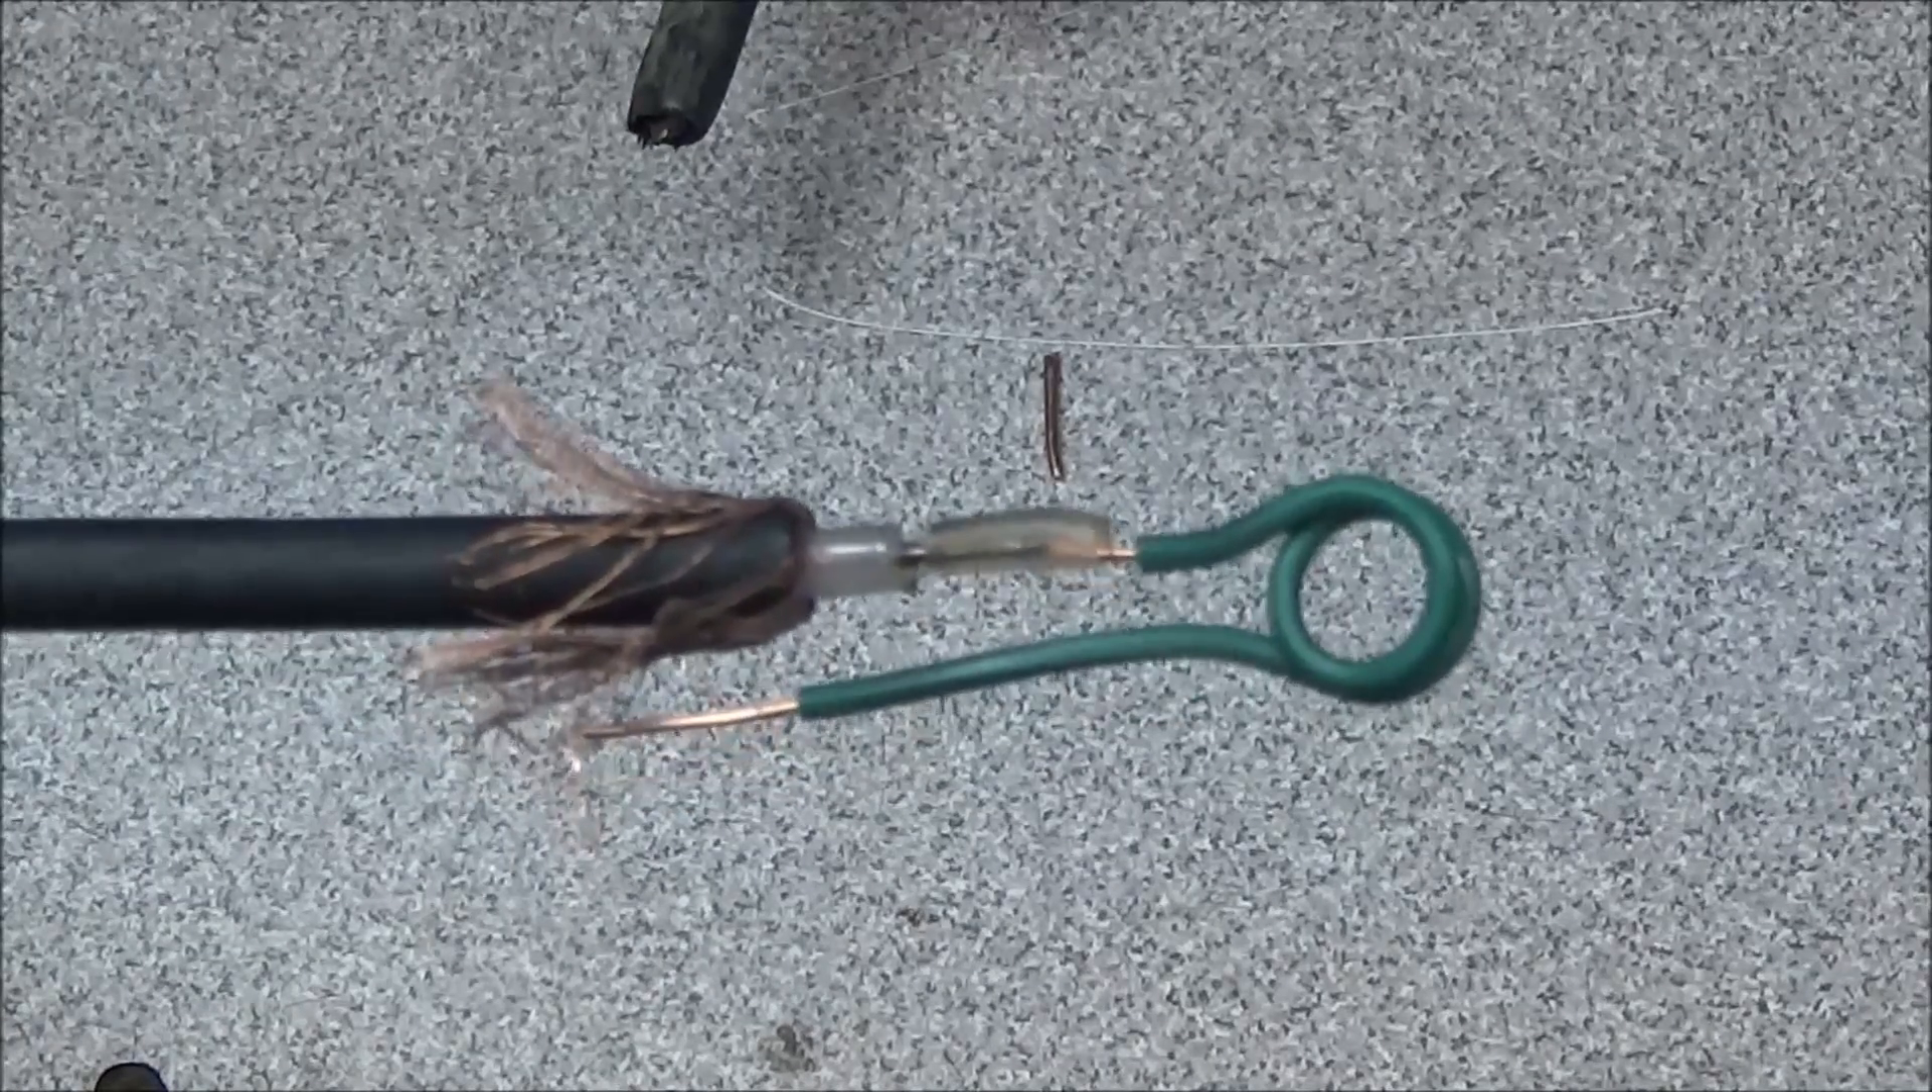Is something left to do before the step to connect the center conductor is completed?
No.